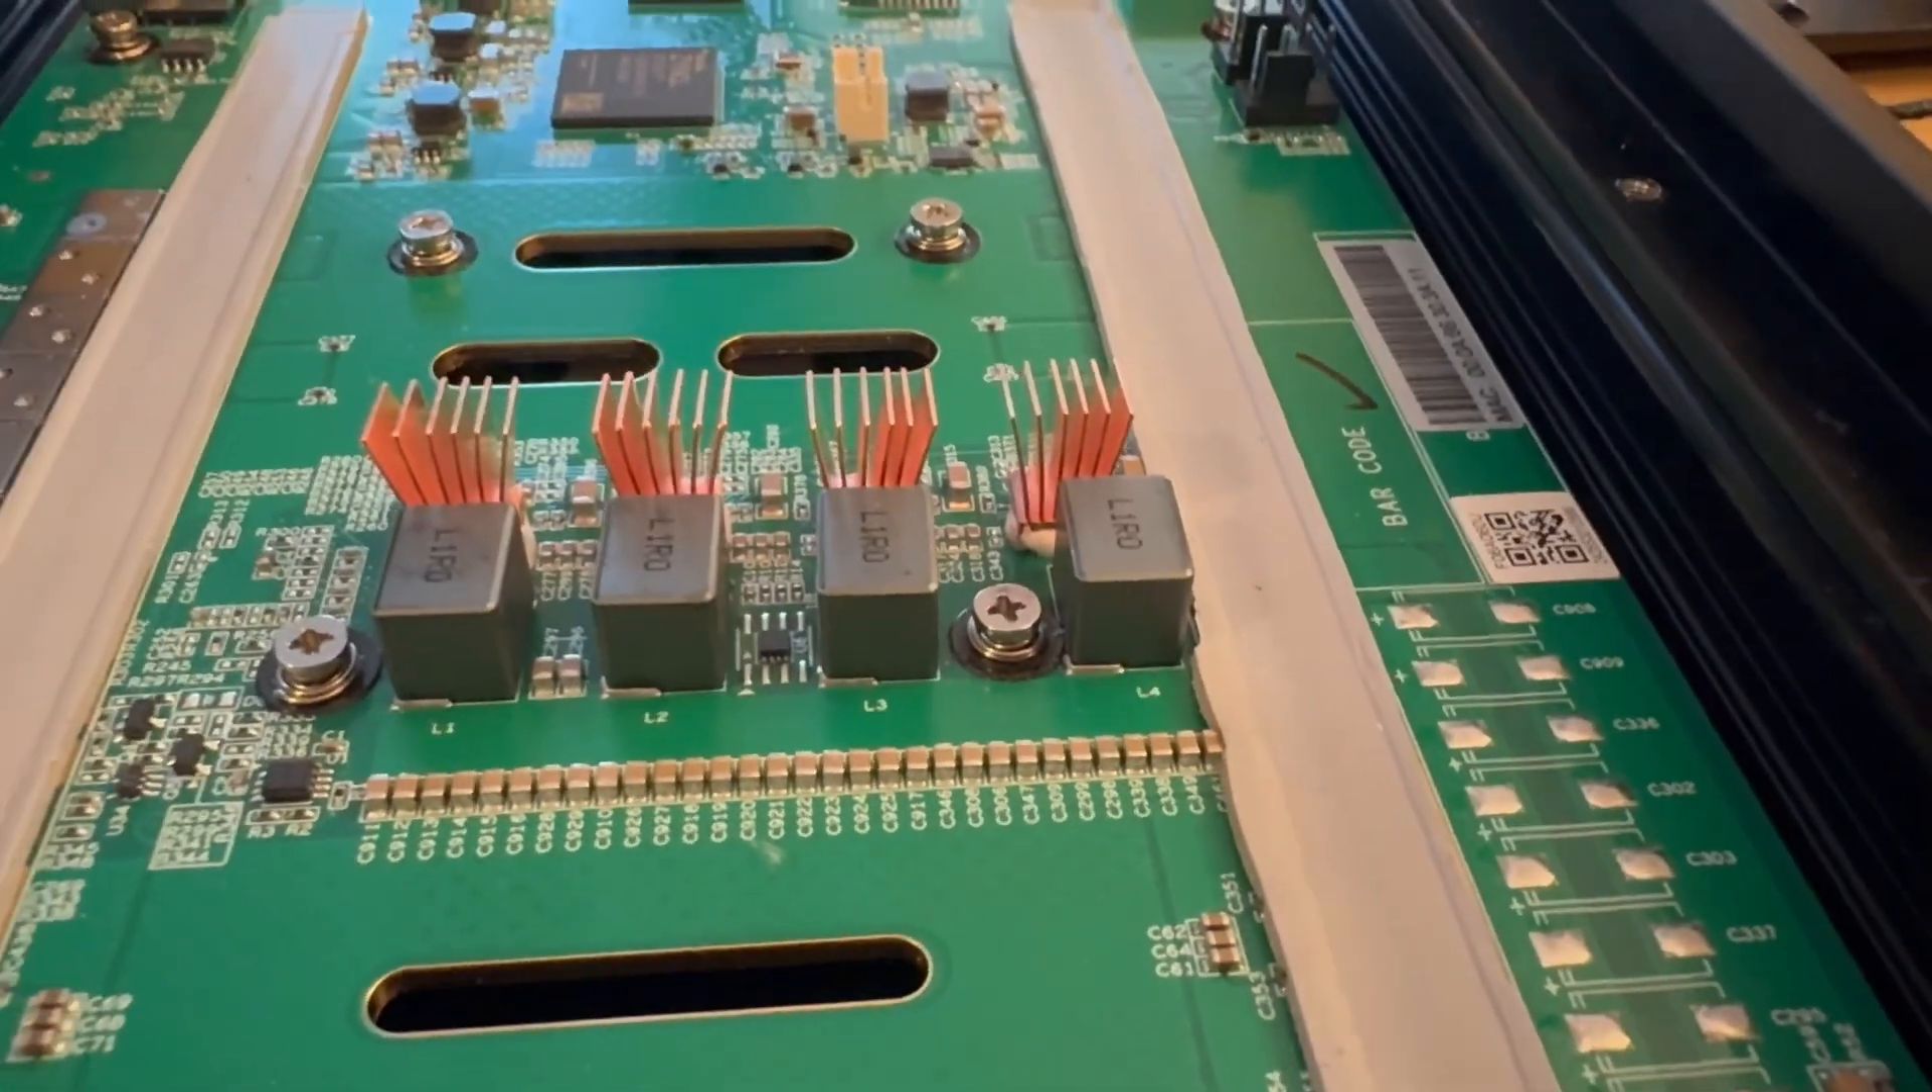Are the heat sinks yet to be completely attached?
No.